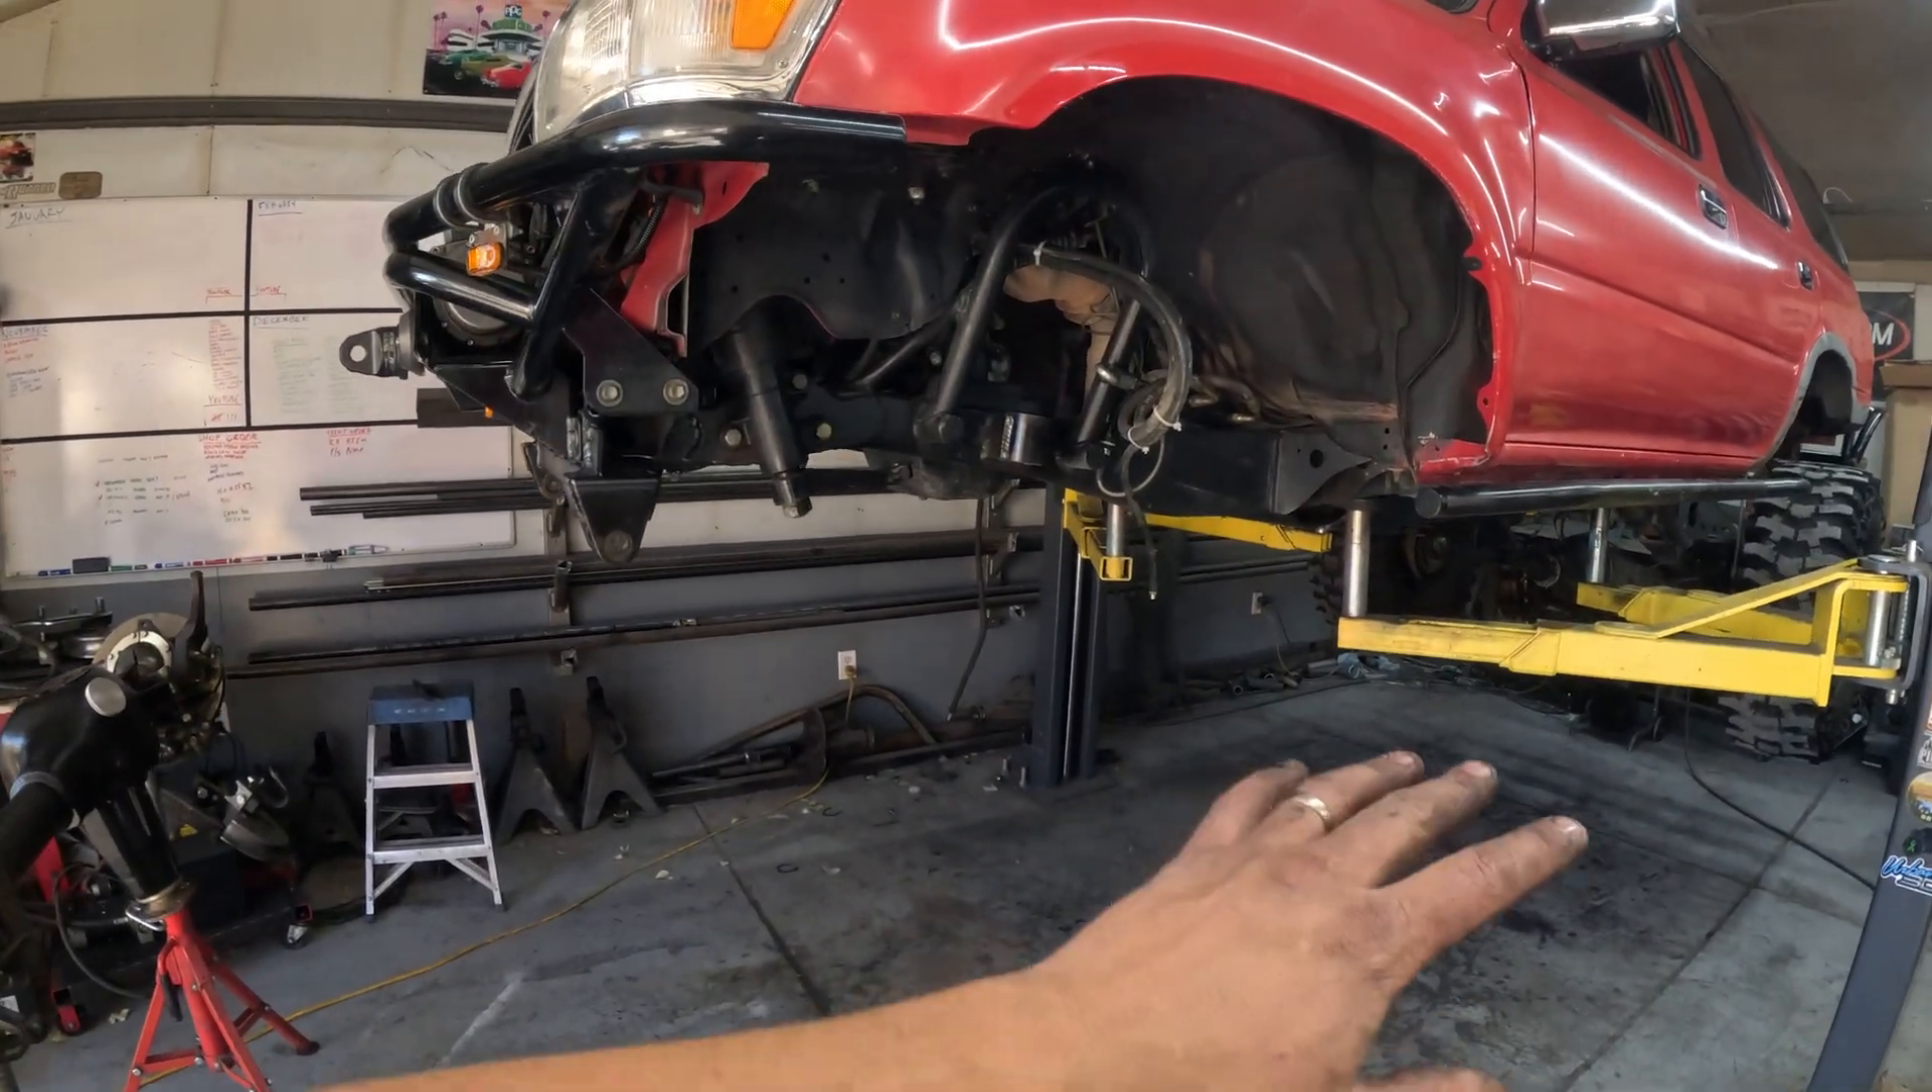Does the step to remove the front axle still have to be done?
No.